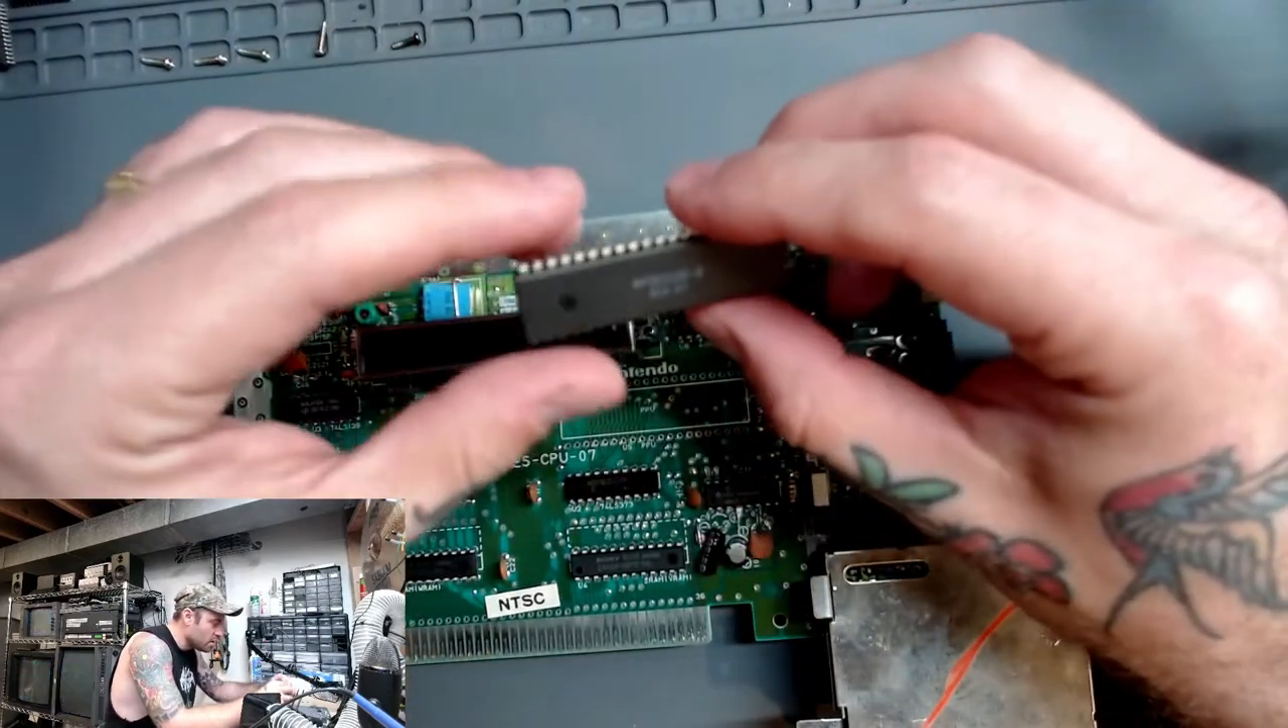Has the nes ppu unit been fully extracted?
Yes.